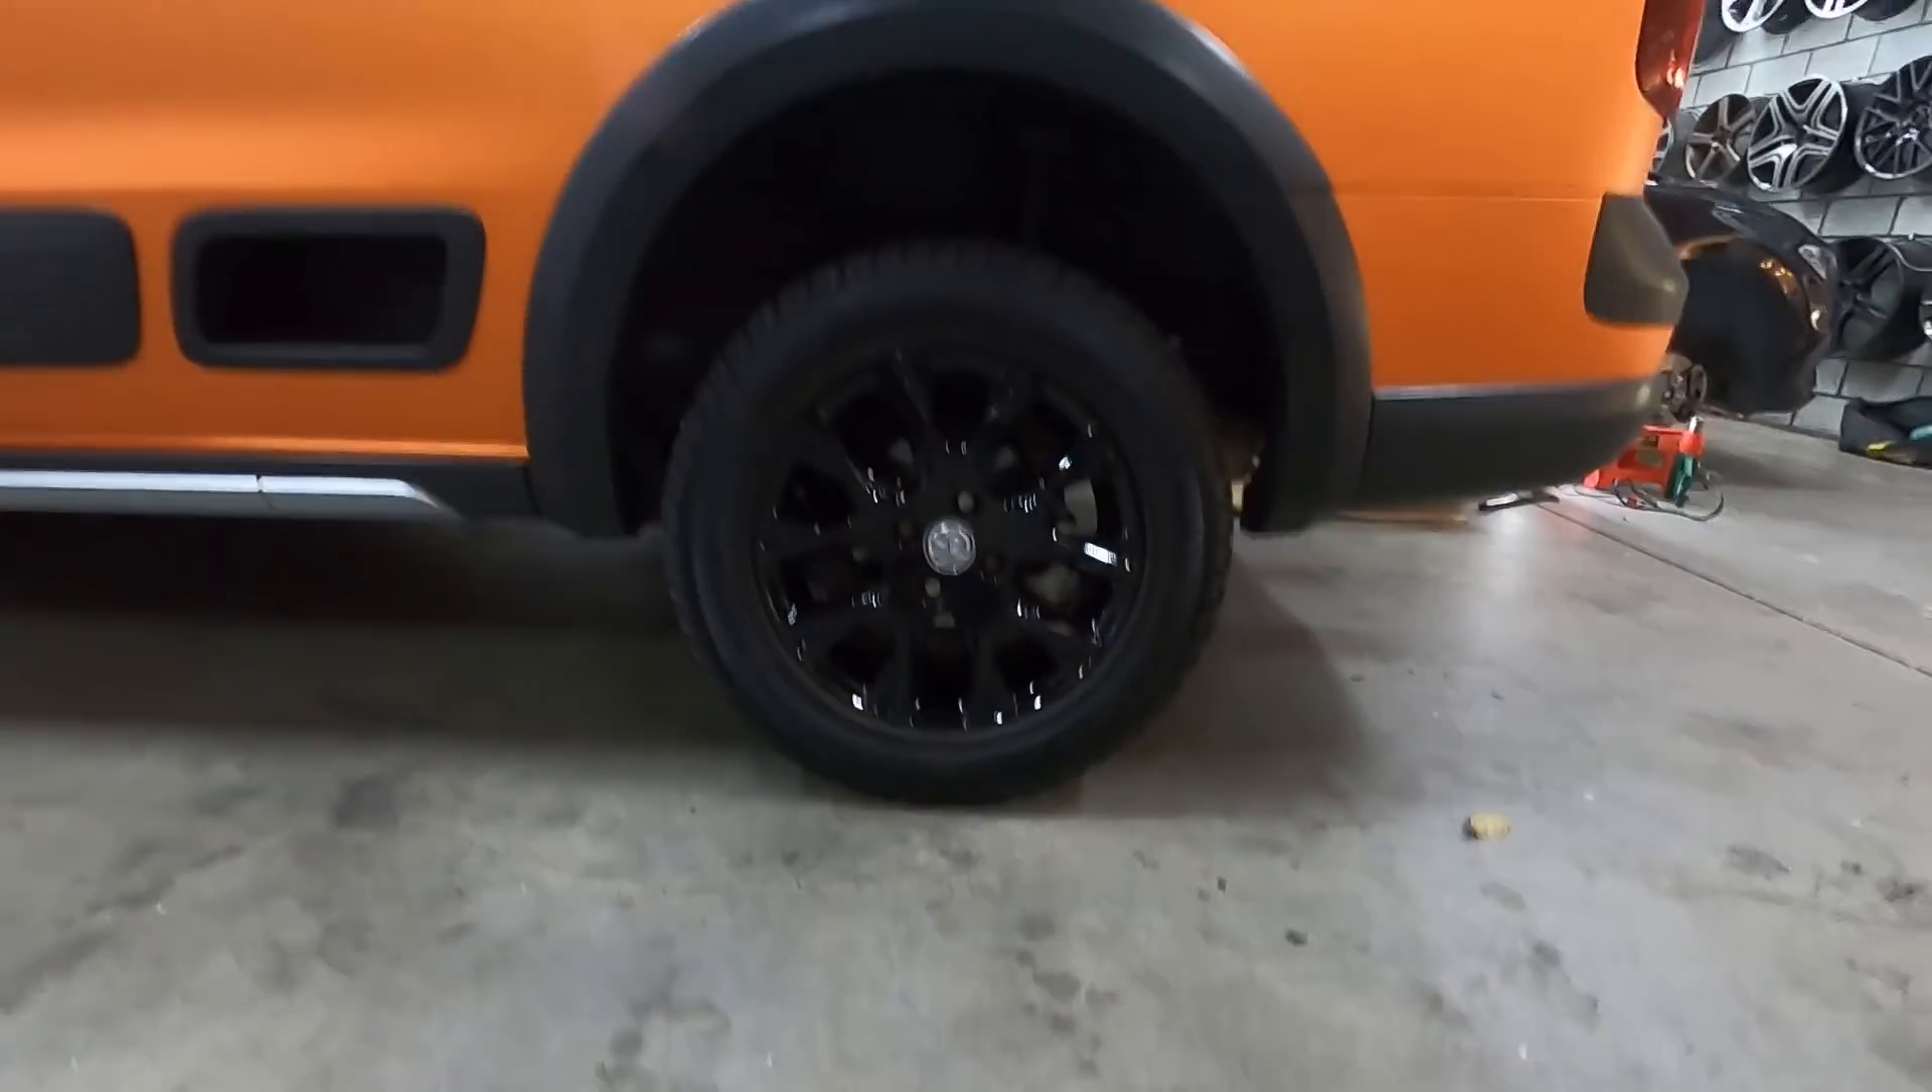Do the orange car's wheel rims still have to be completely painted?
No.